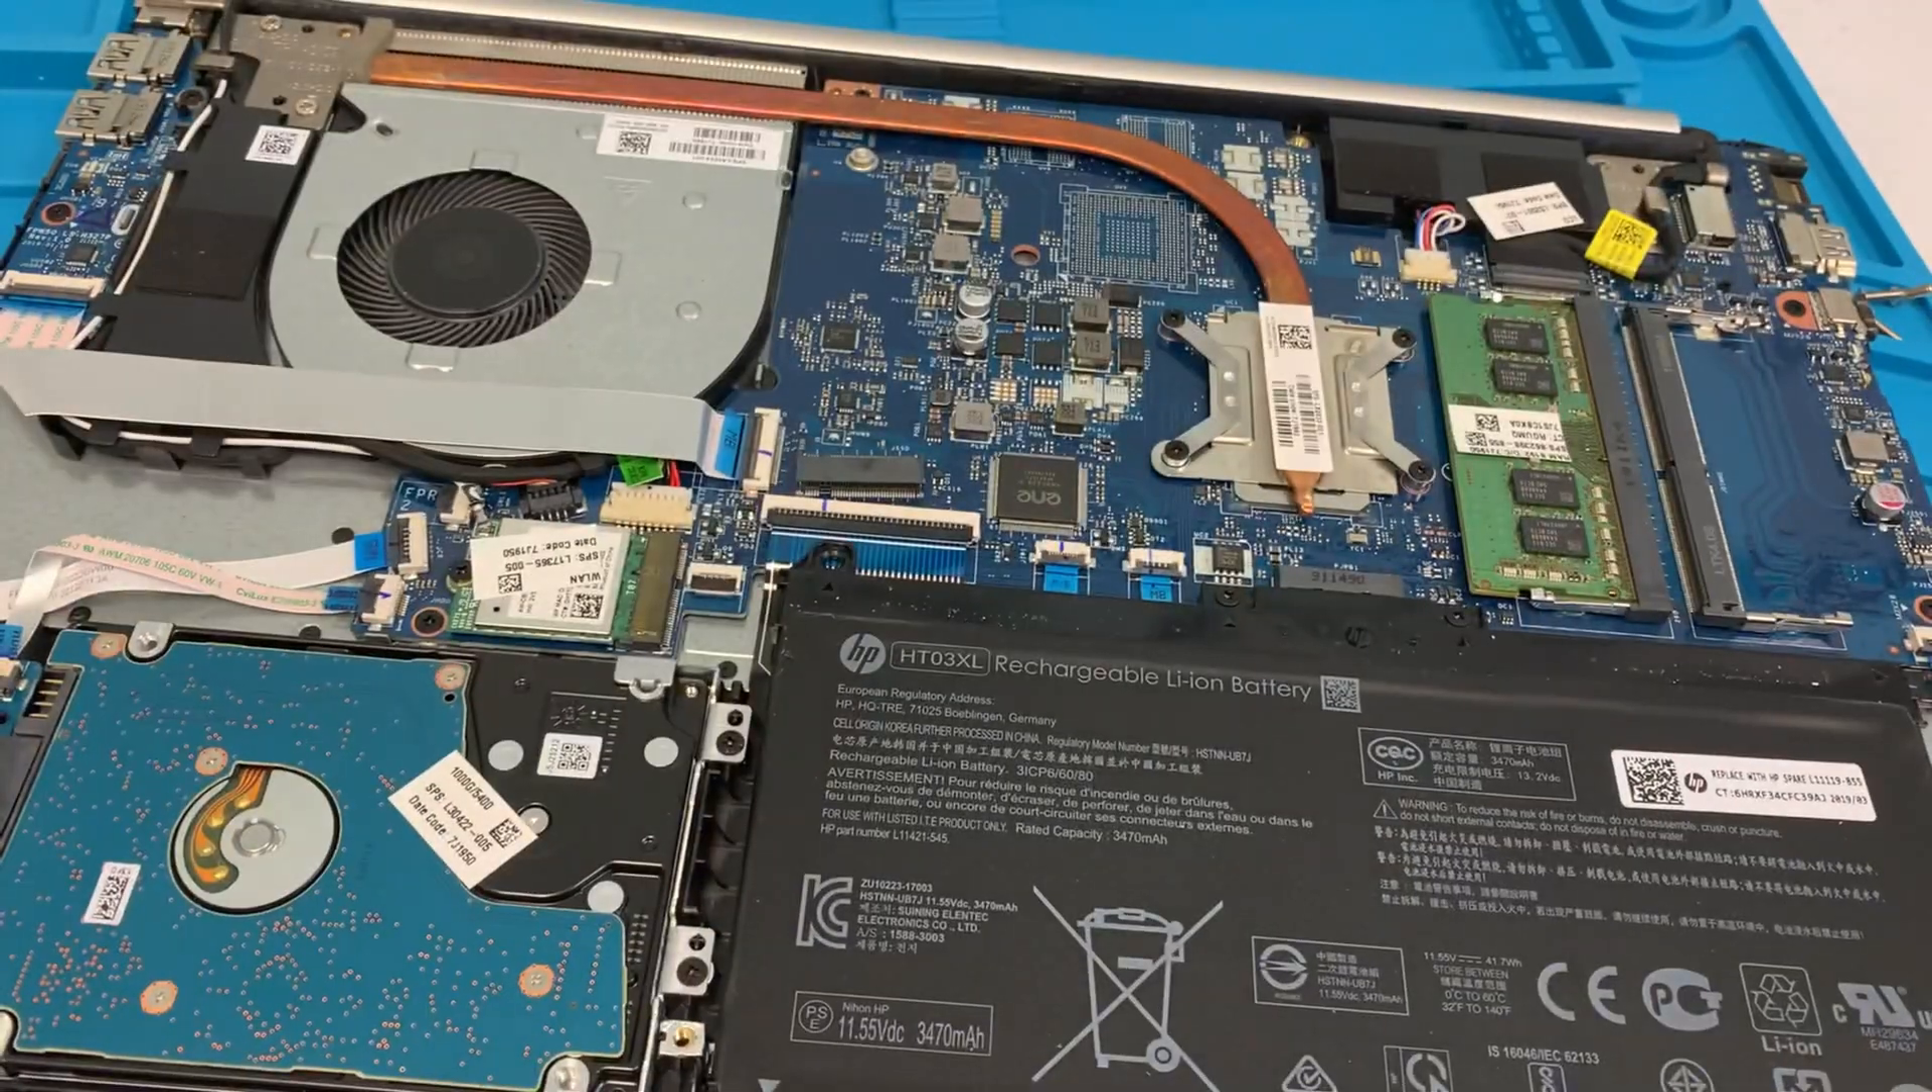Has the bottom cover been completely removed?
Yes.